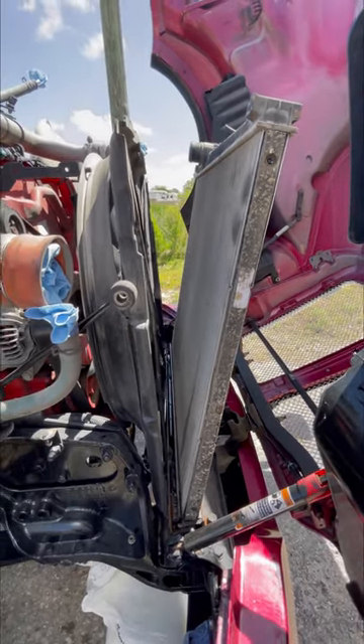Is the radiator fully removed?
No.